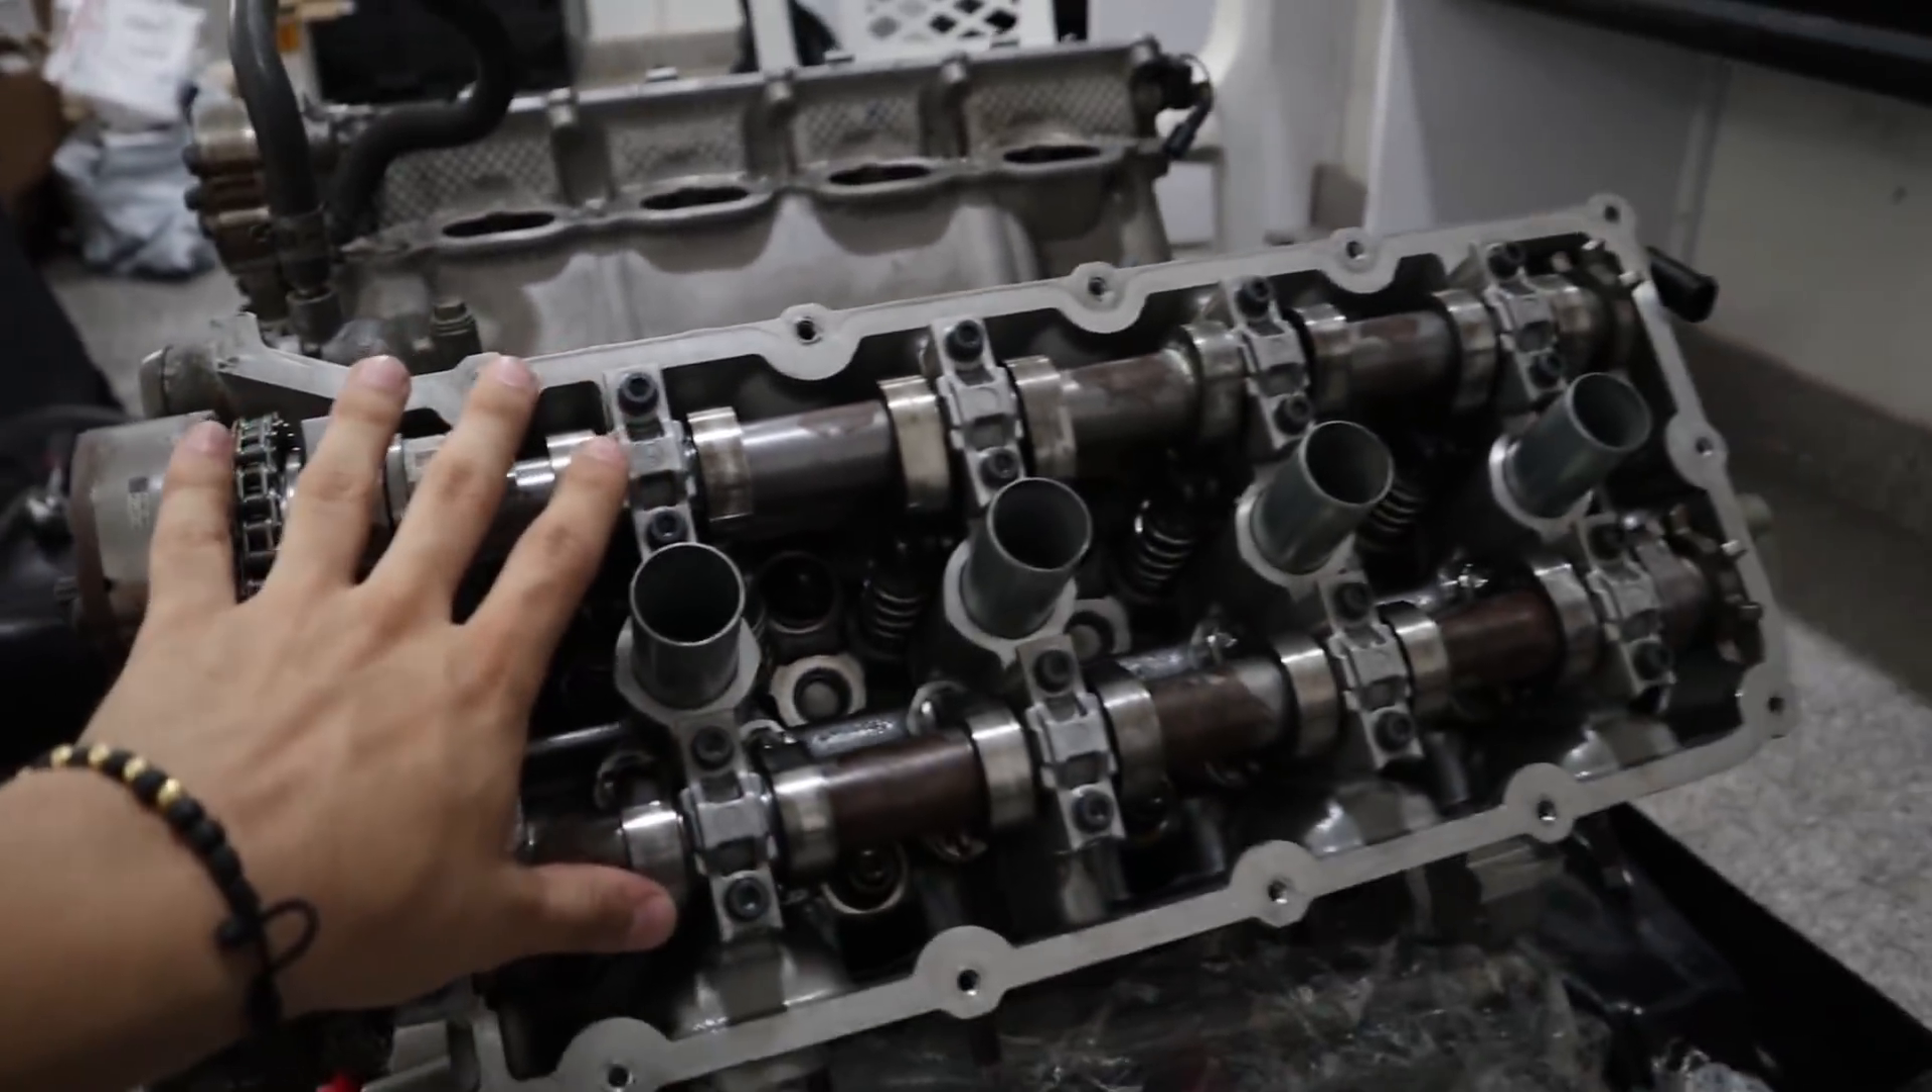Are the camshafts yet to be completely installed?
No.